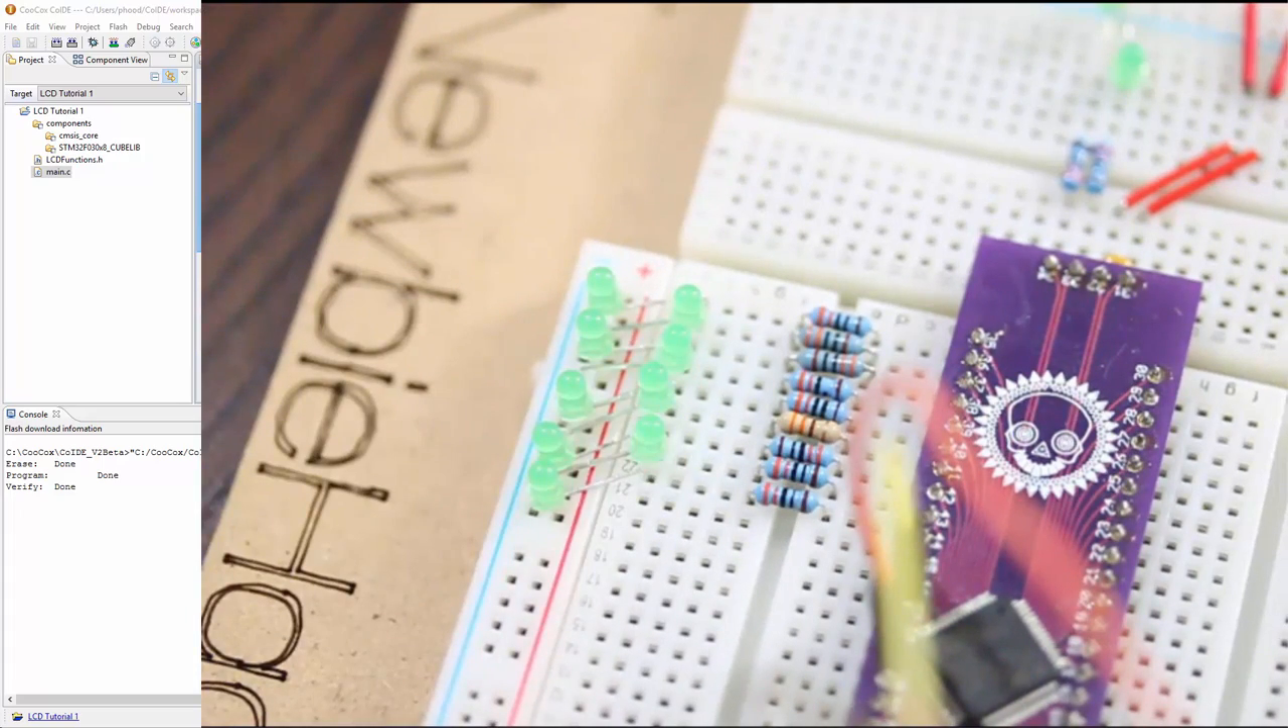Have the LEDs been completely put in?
Yes.